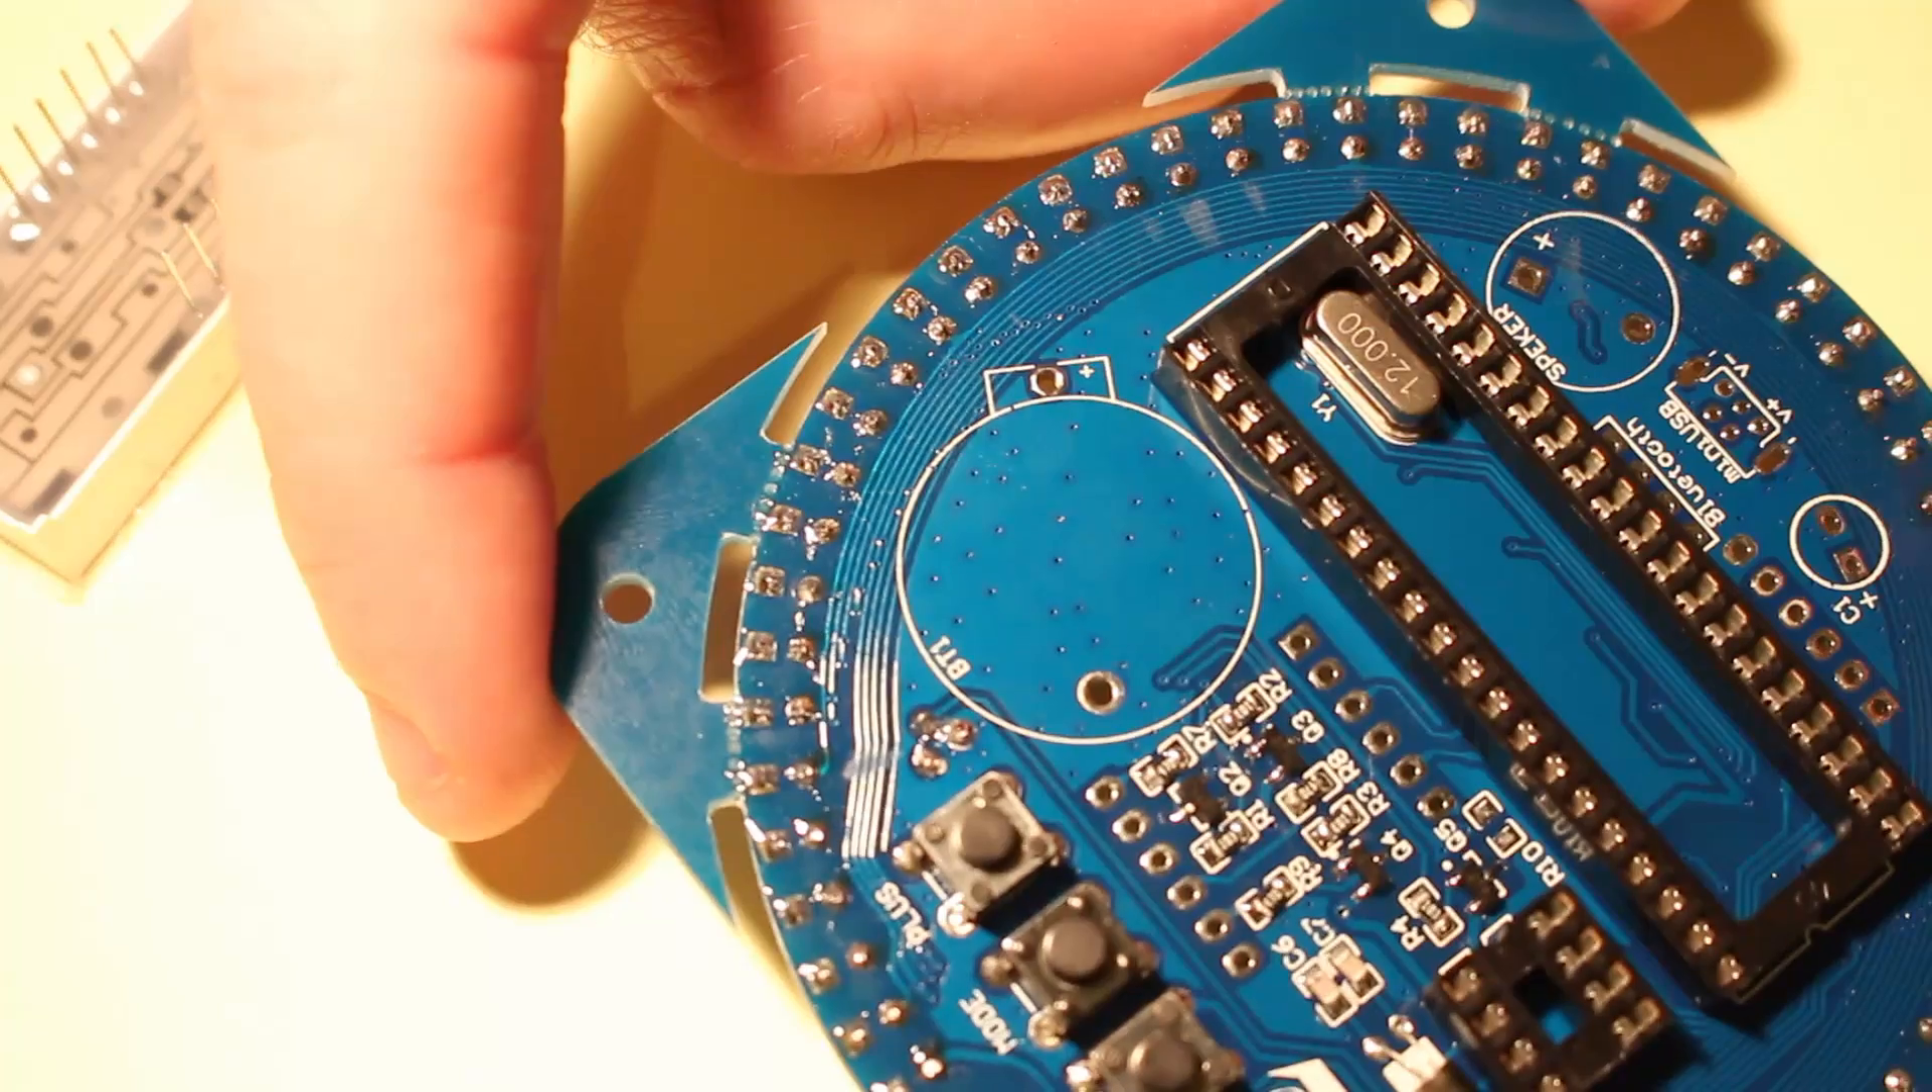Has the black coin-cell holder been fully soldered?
No.